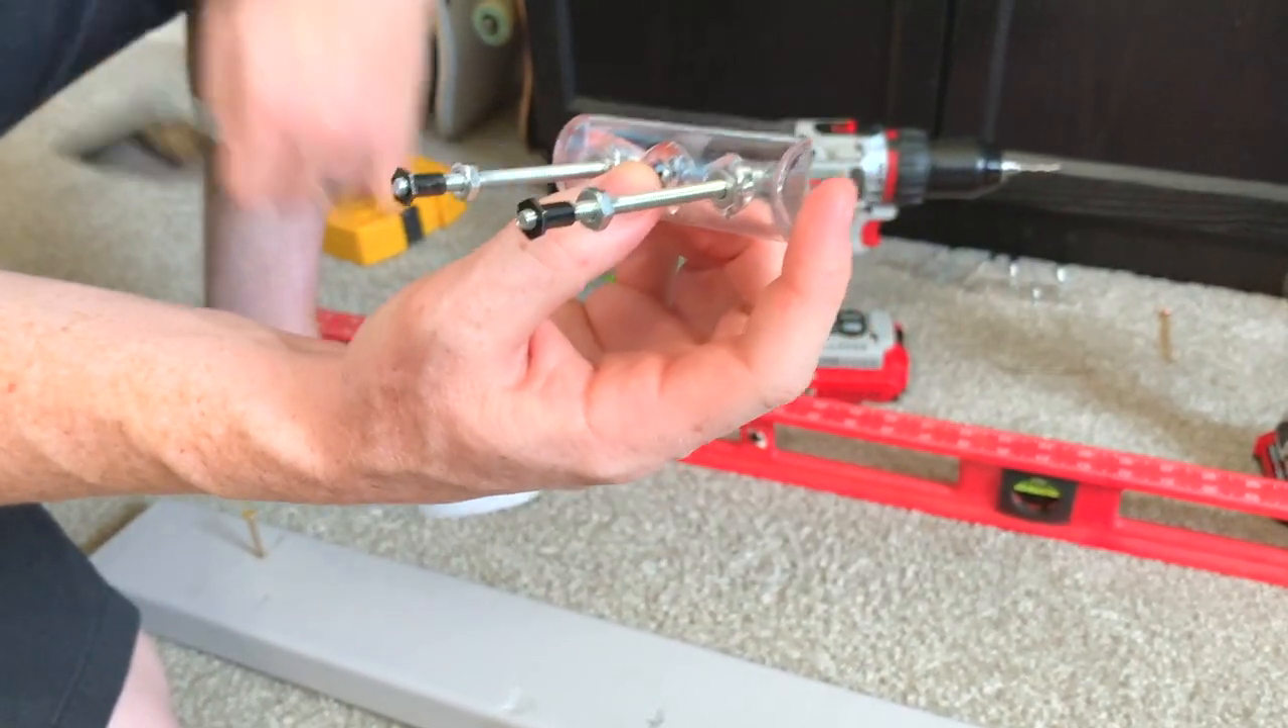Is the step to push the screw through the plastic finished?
Yes.